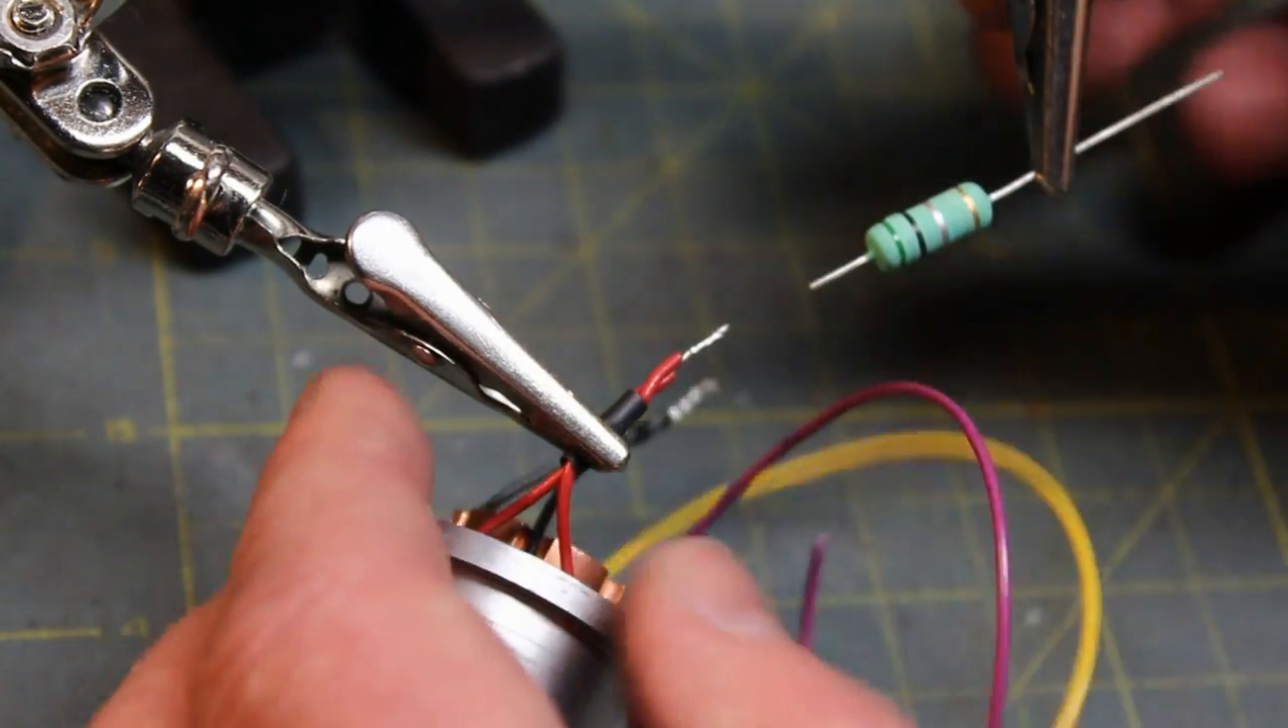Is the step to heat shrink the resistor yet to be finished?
Yes.